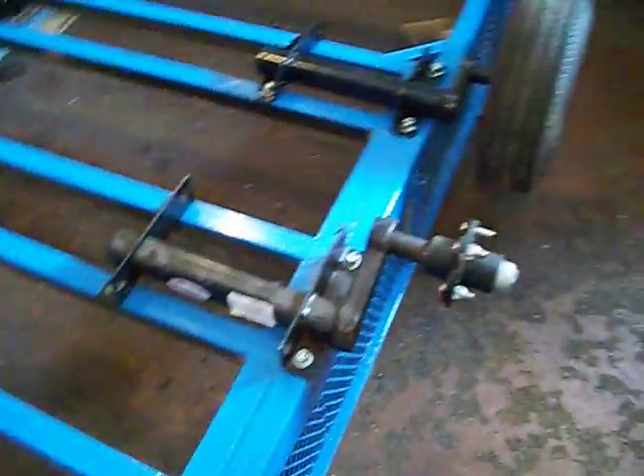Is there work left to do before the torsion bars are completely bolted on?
No.